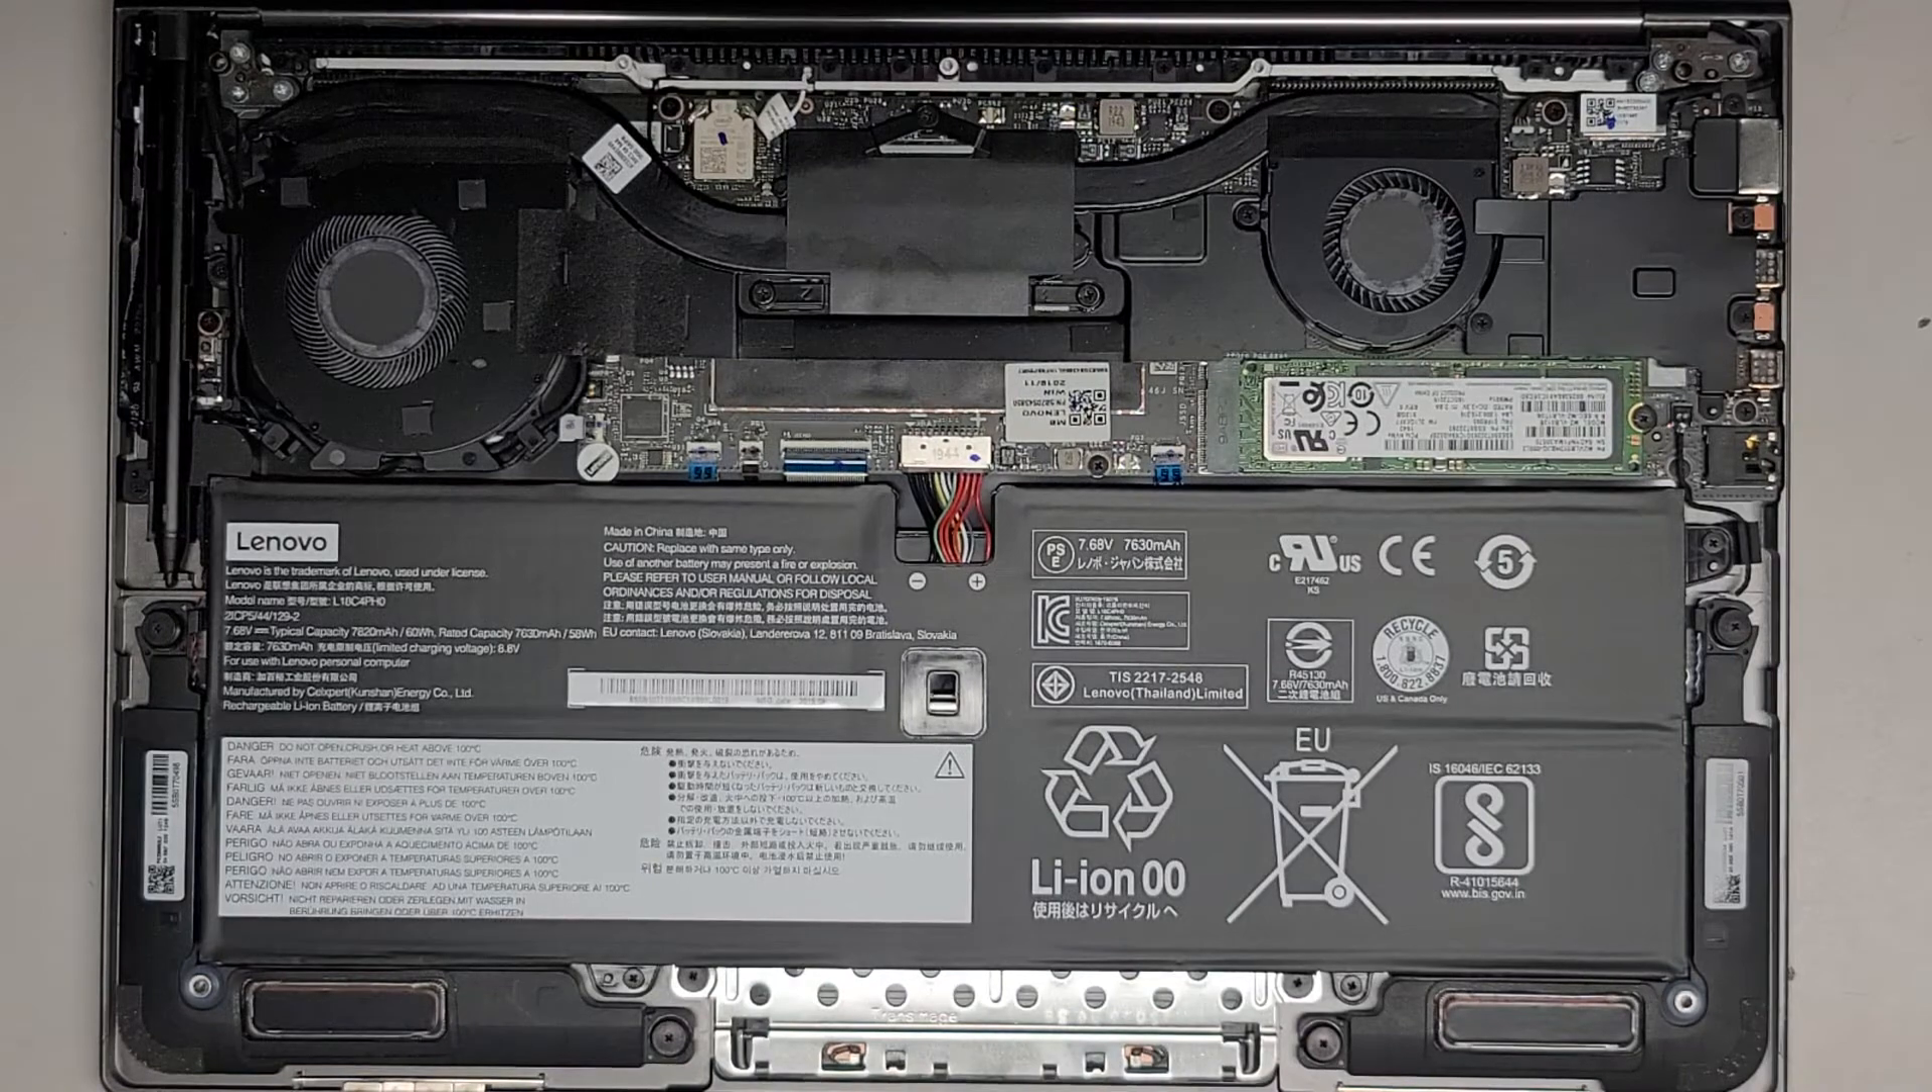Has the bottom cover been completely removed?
Yes.